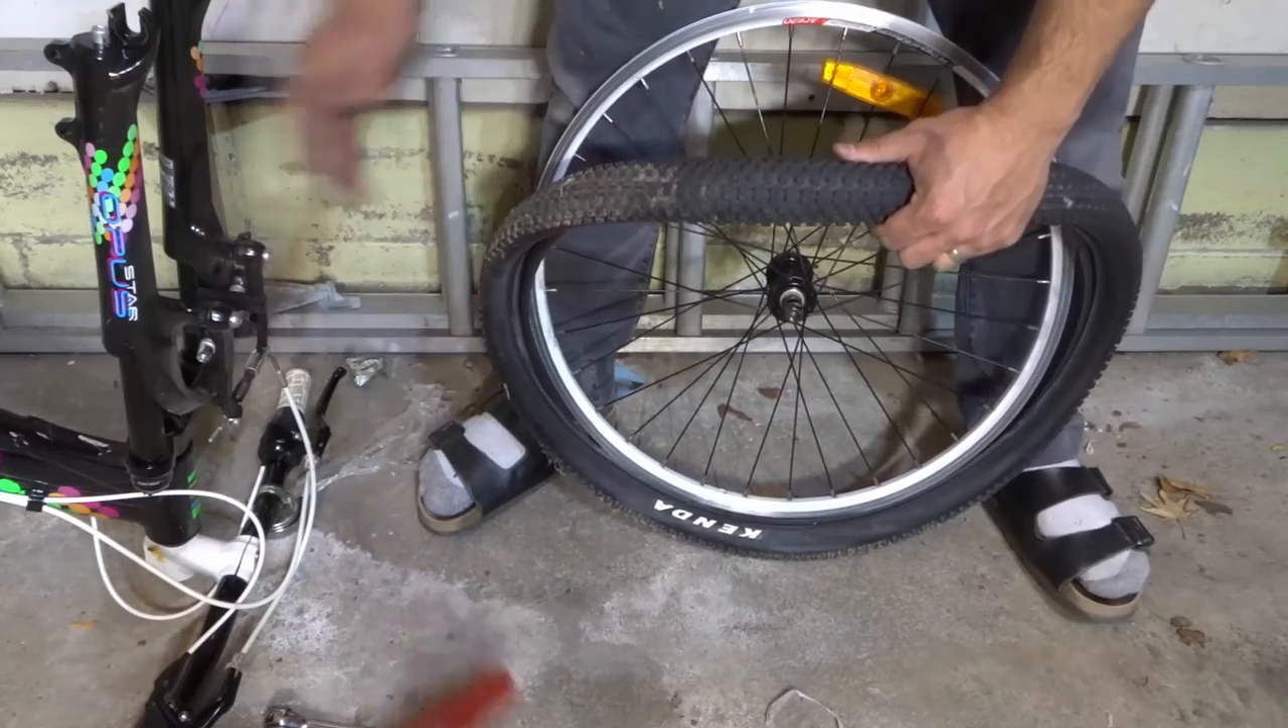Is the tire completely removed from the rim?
No.